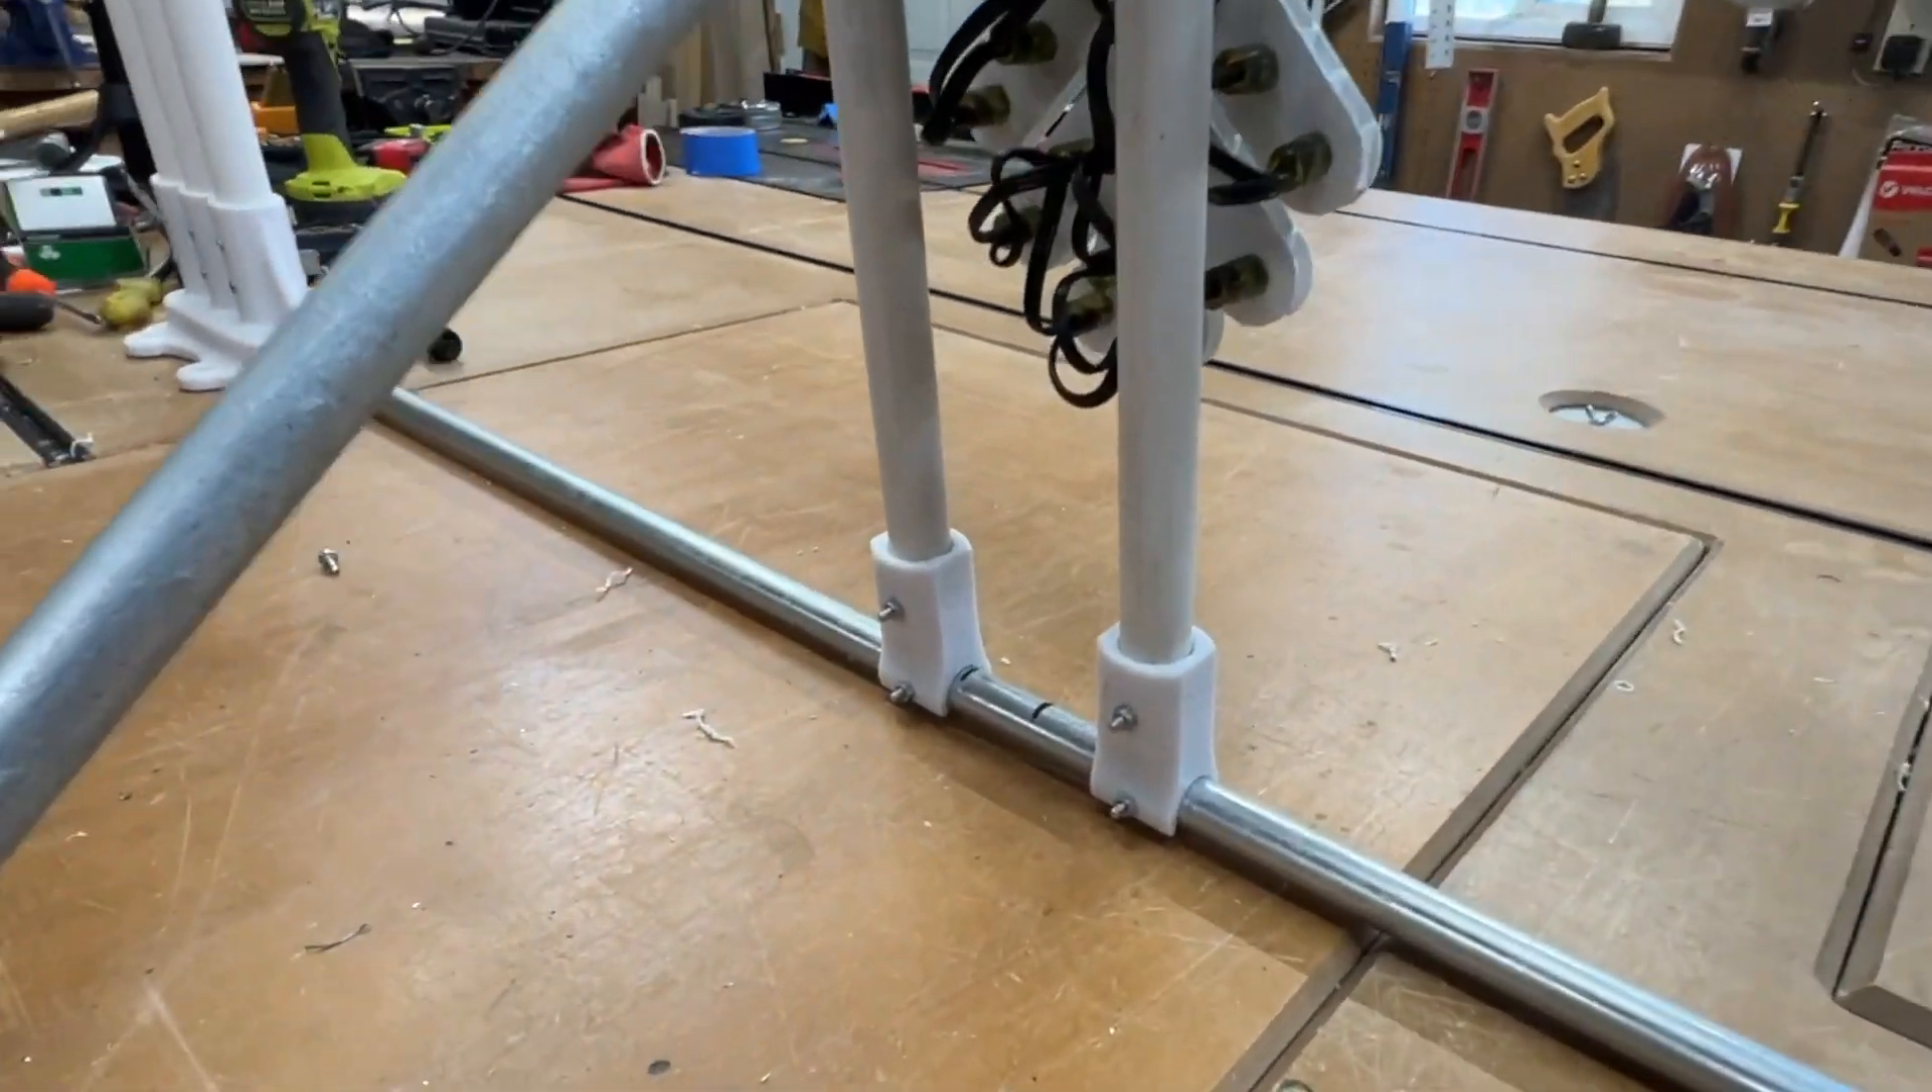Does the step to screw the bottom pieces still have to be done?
No.